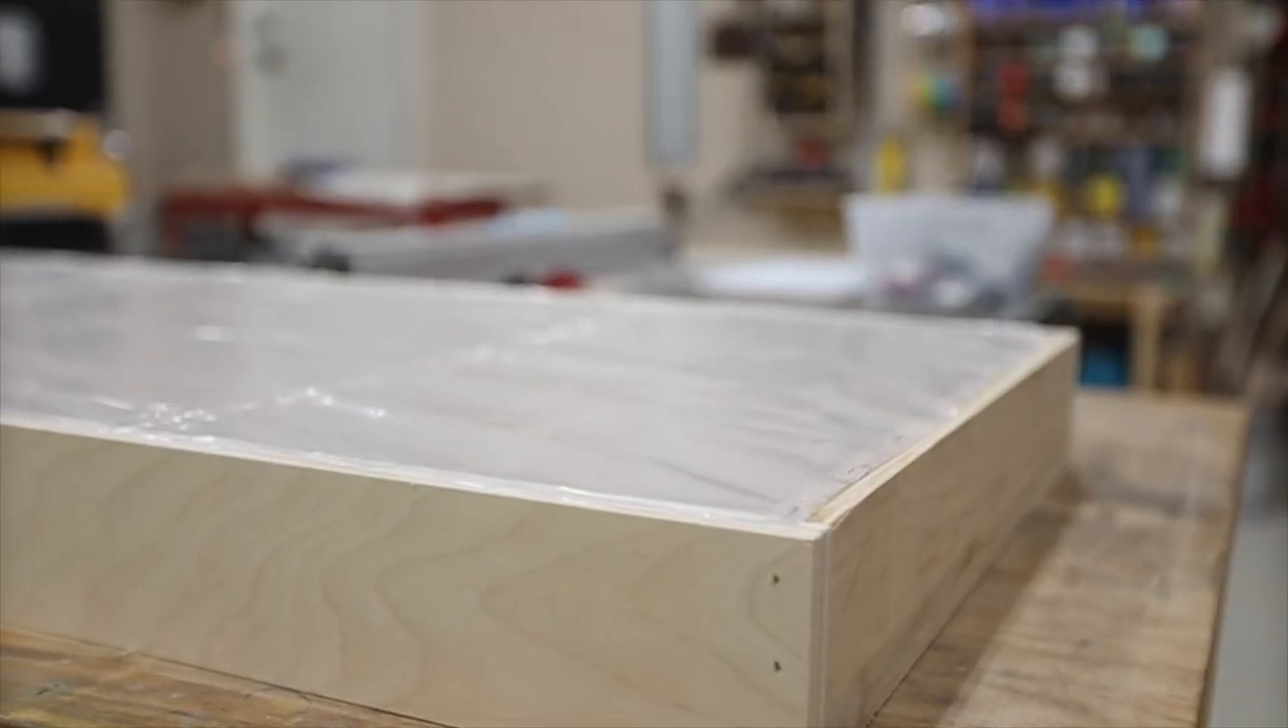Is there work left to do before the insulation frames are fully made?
No.